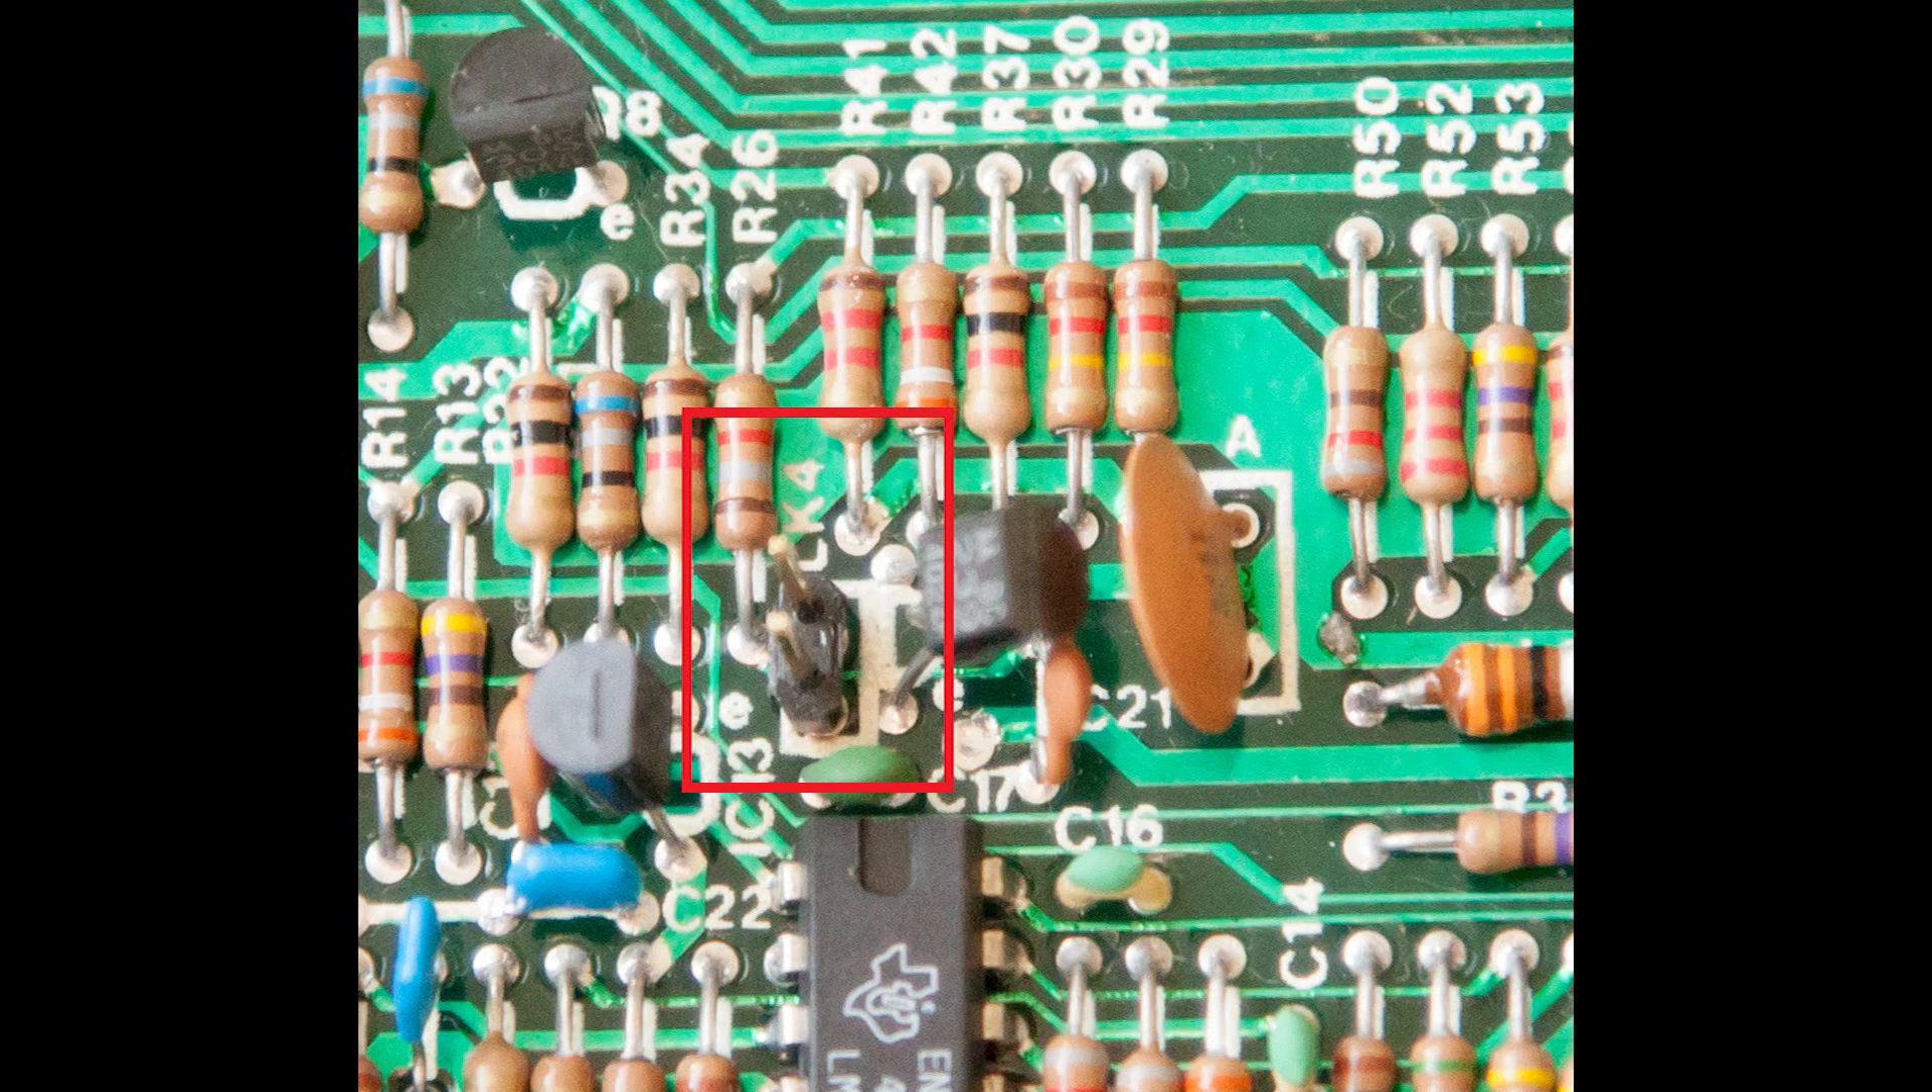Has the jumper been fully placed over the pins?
No.